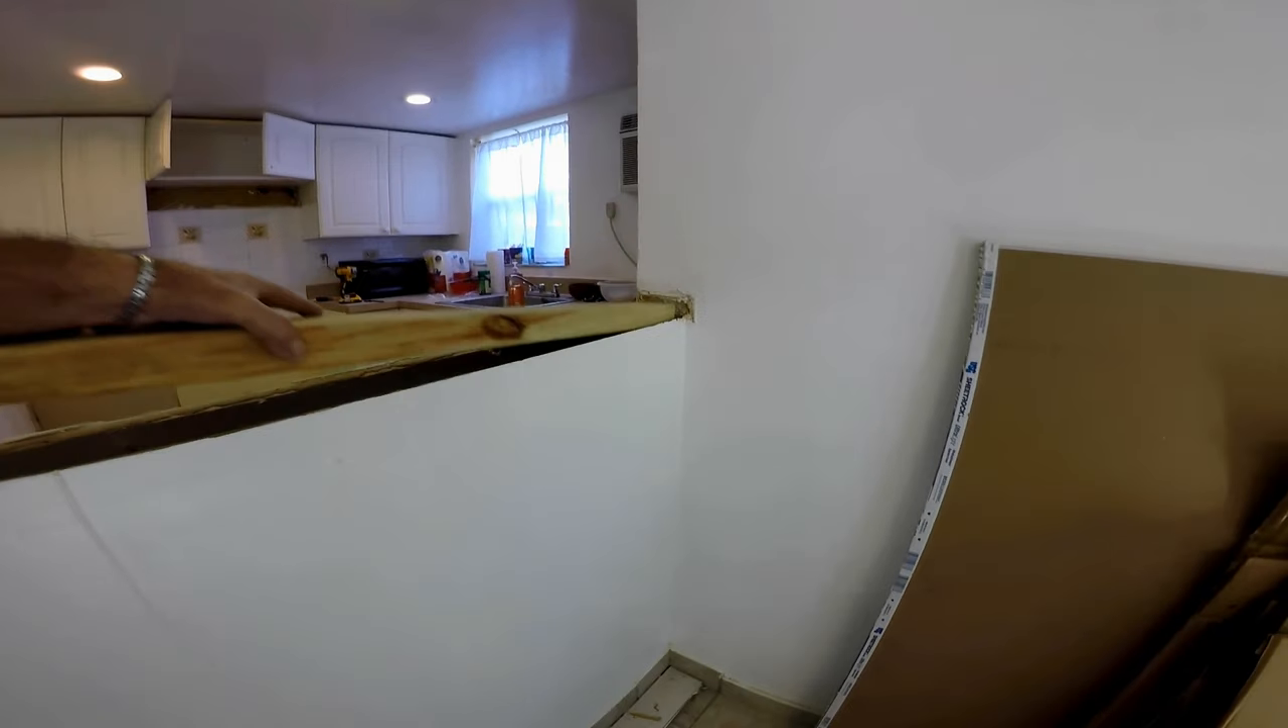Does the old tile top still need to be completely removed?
No.